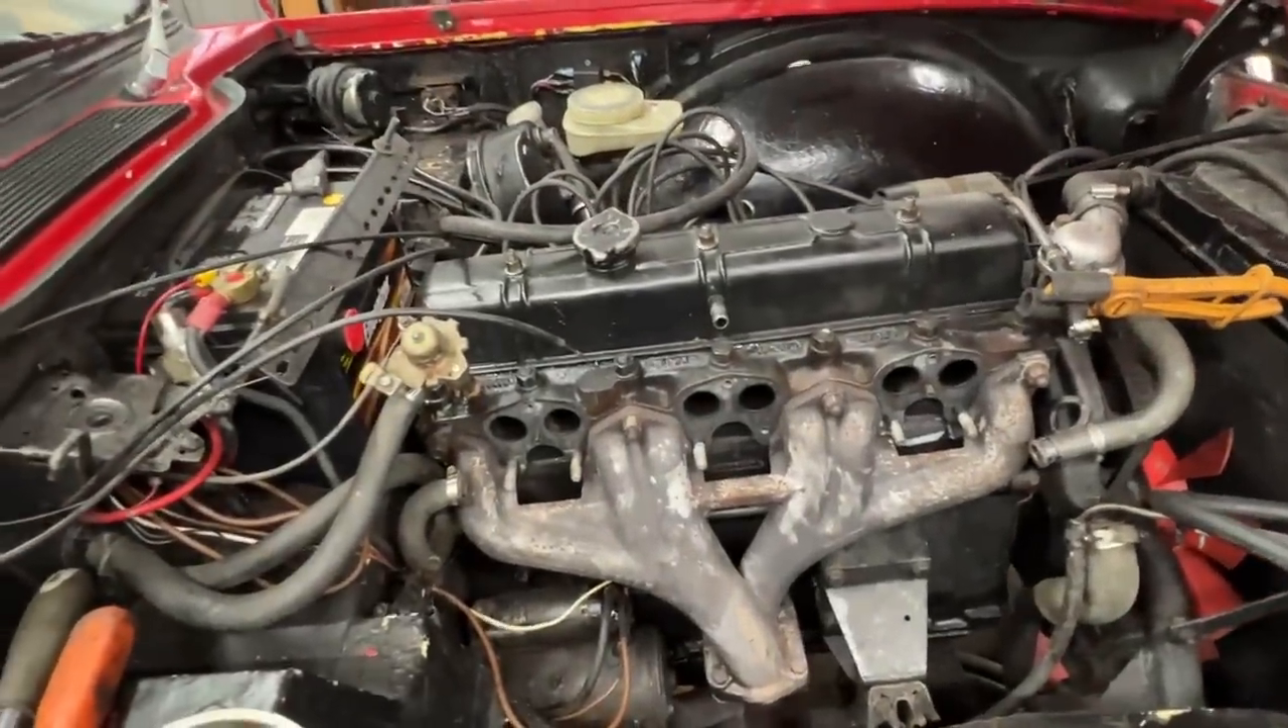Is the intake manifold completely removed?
Yes.